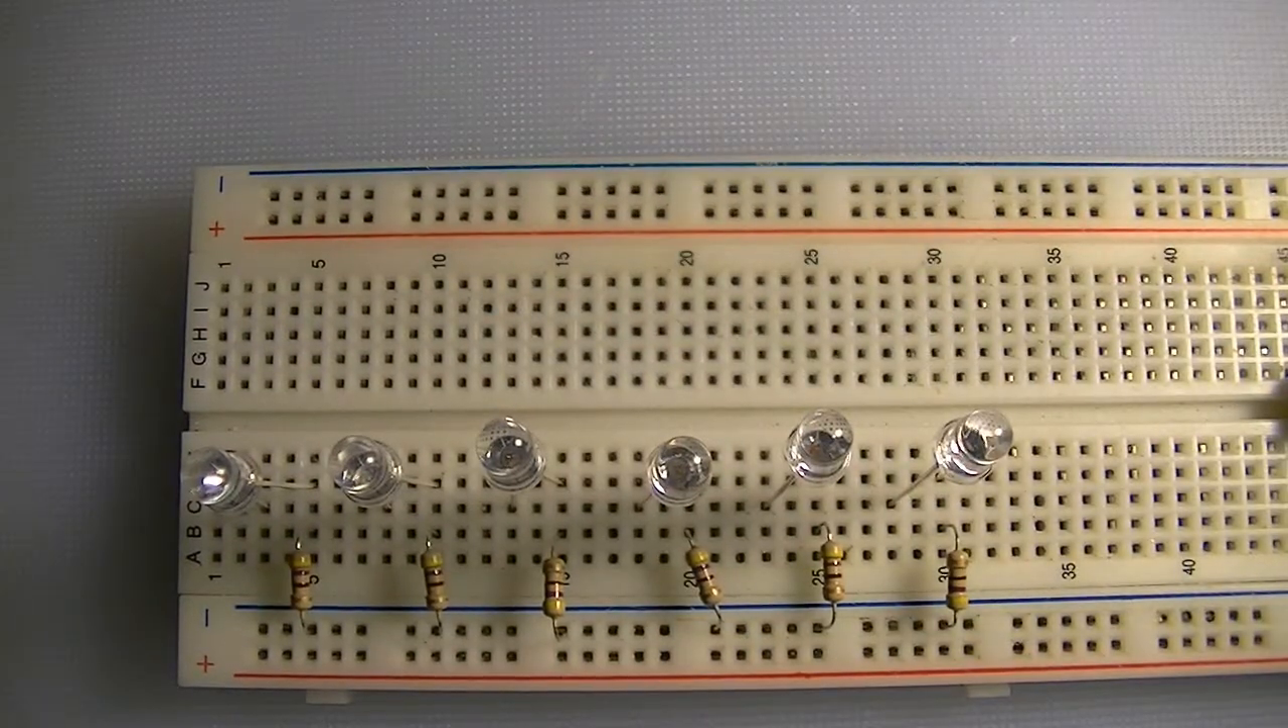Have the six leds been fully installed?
Yes.